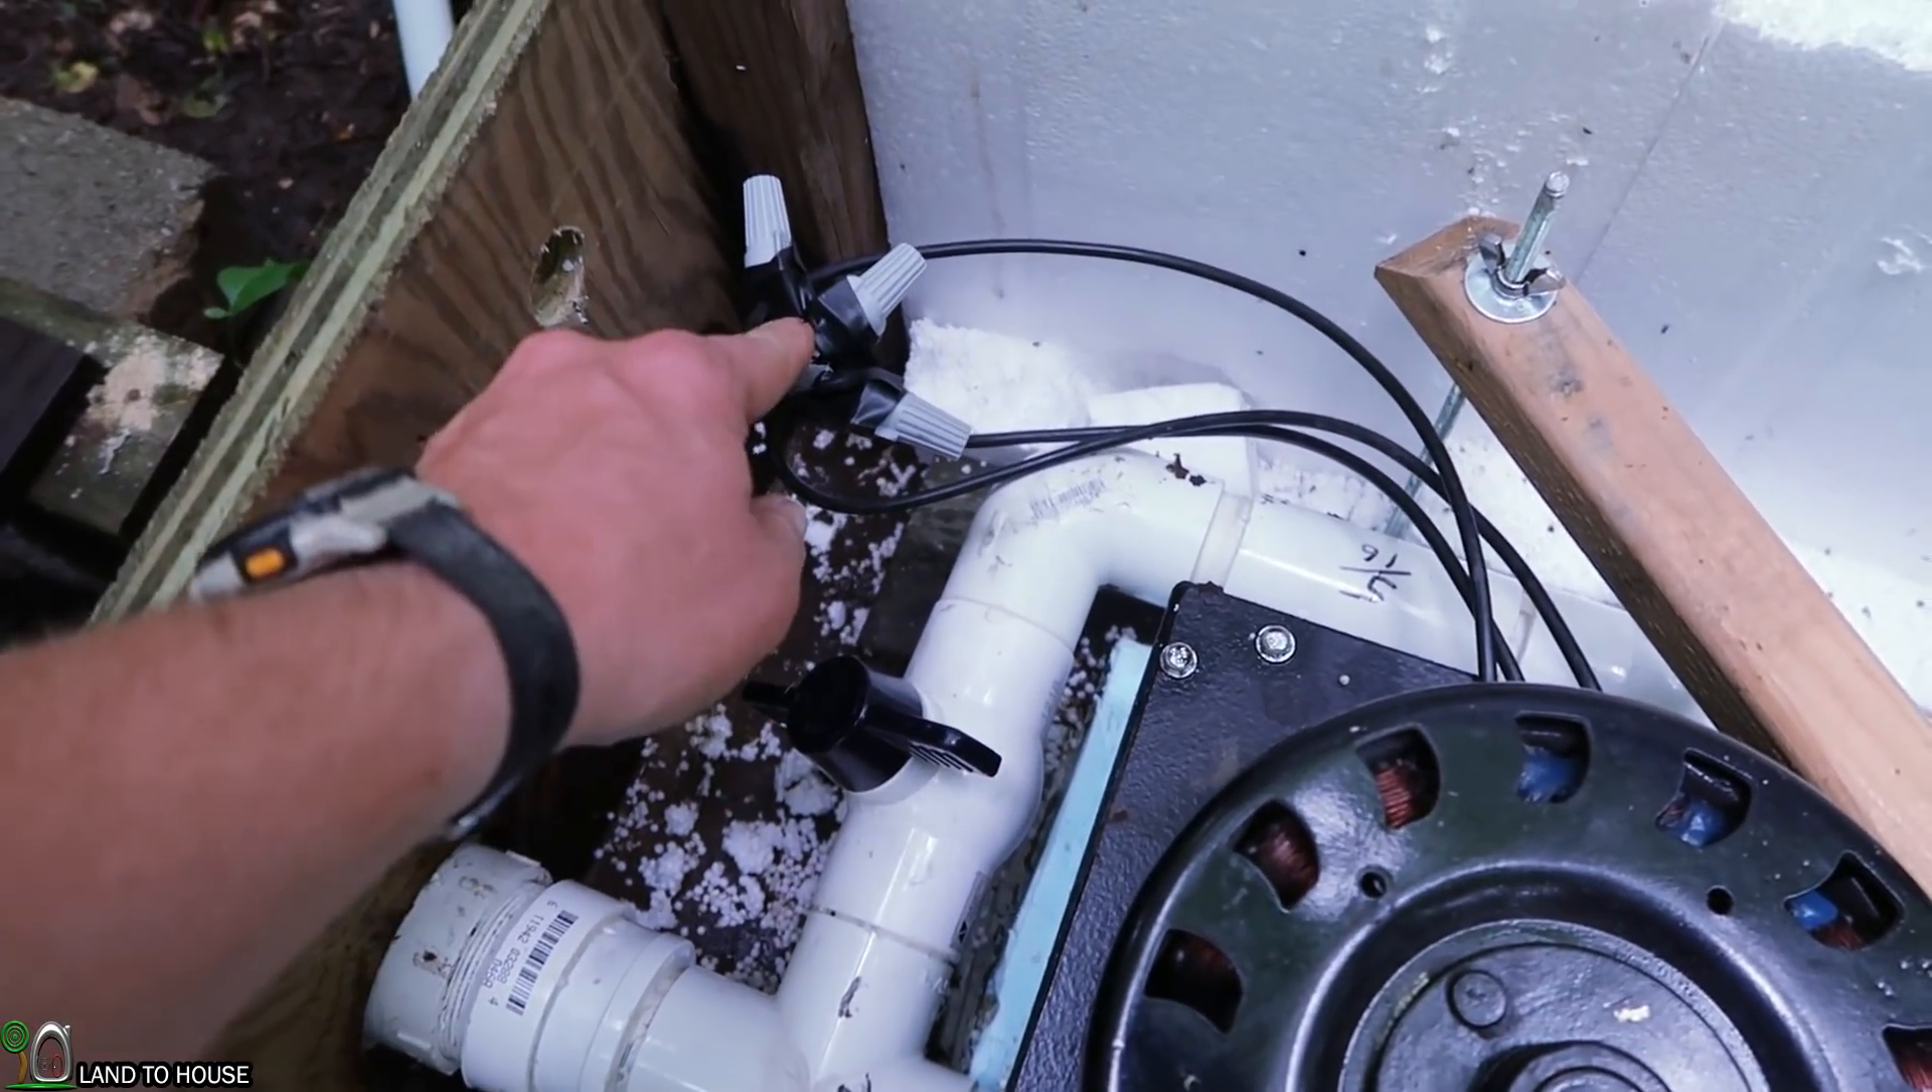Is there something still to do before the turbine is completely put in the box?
No.